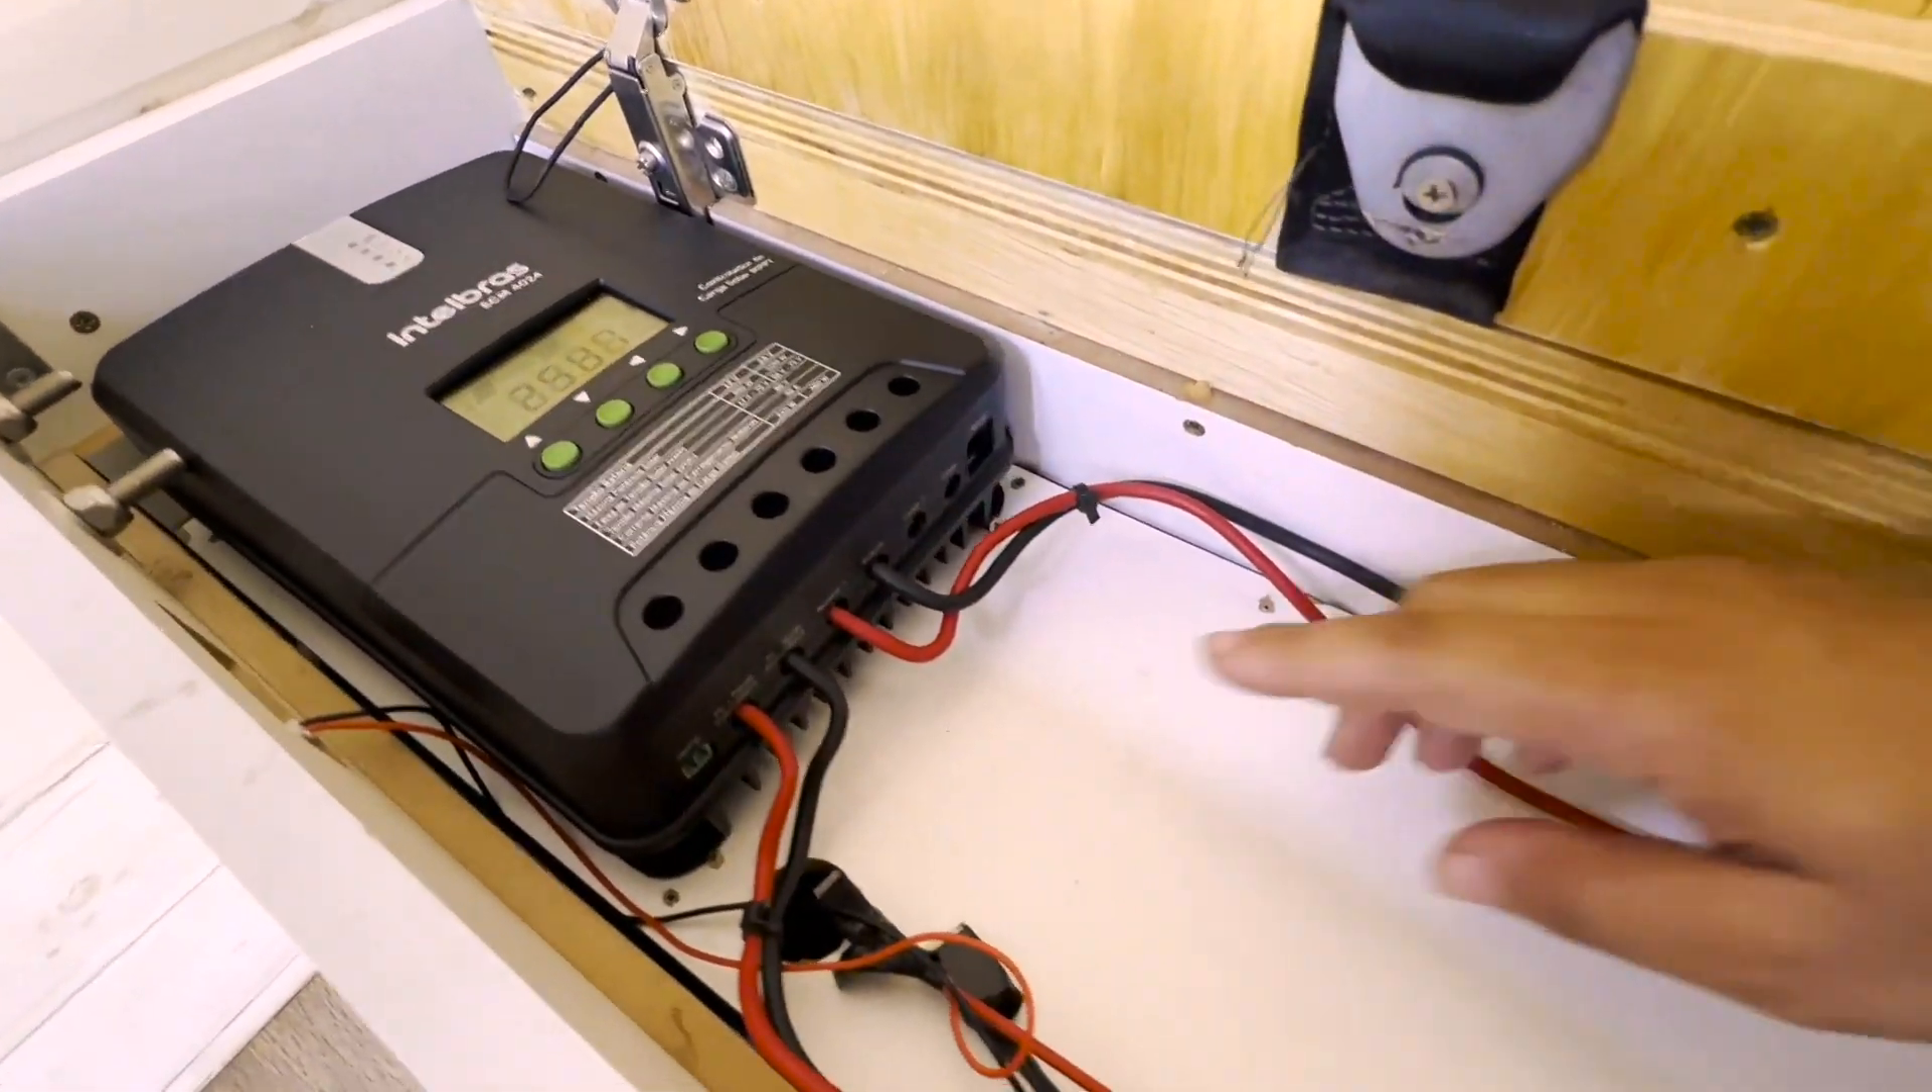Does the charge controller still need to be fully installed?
No.